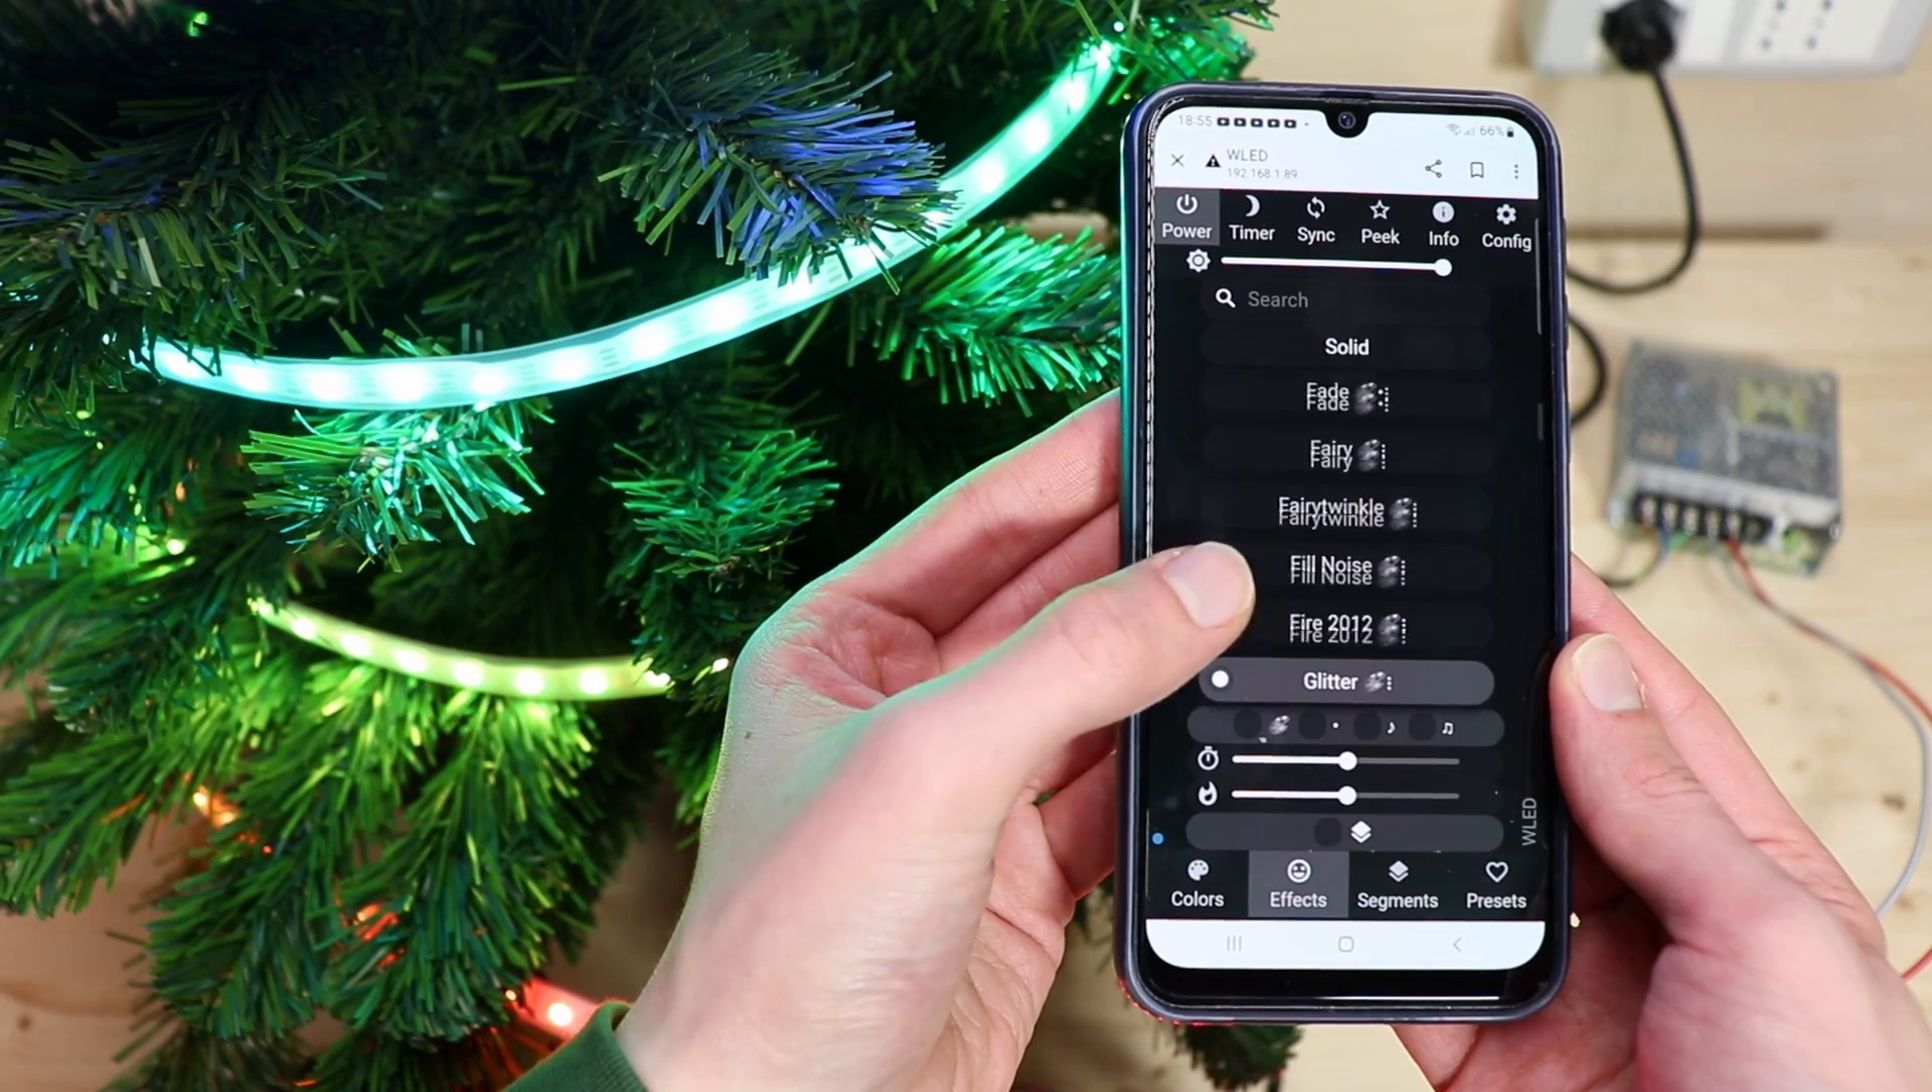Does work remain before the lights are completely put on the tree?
No.